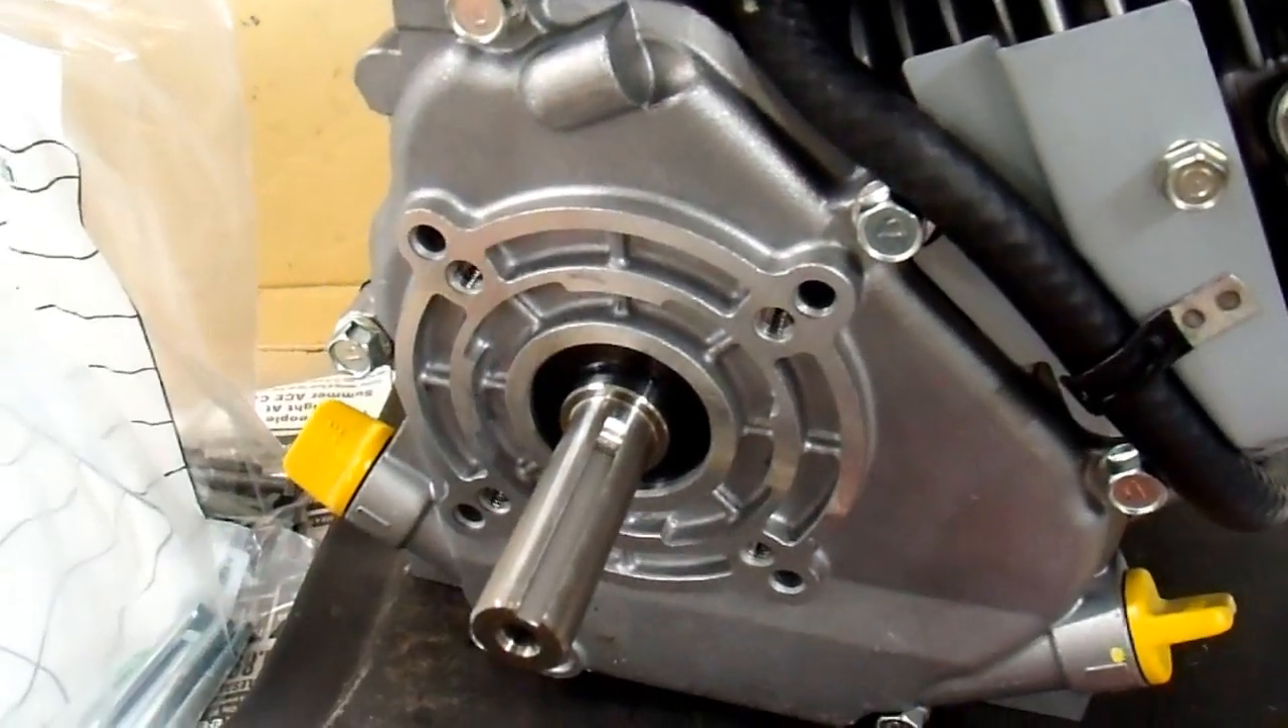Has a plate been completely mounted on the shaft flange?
No.